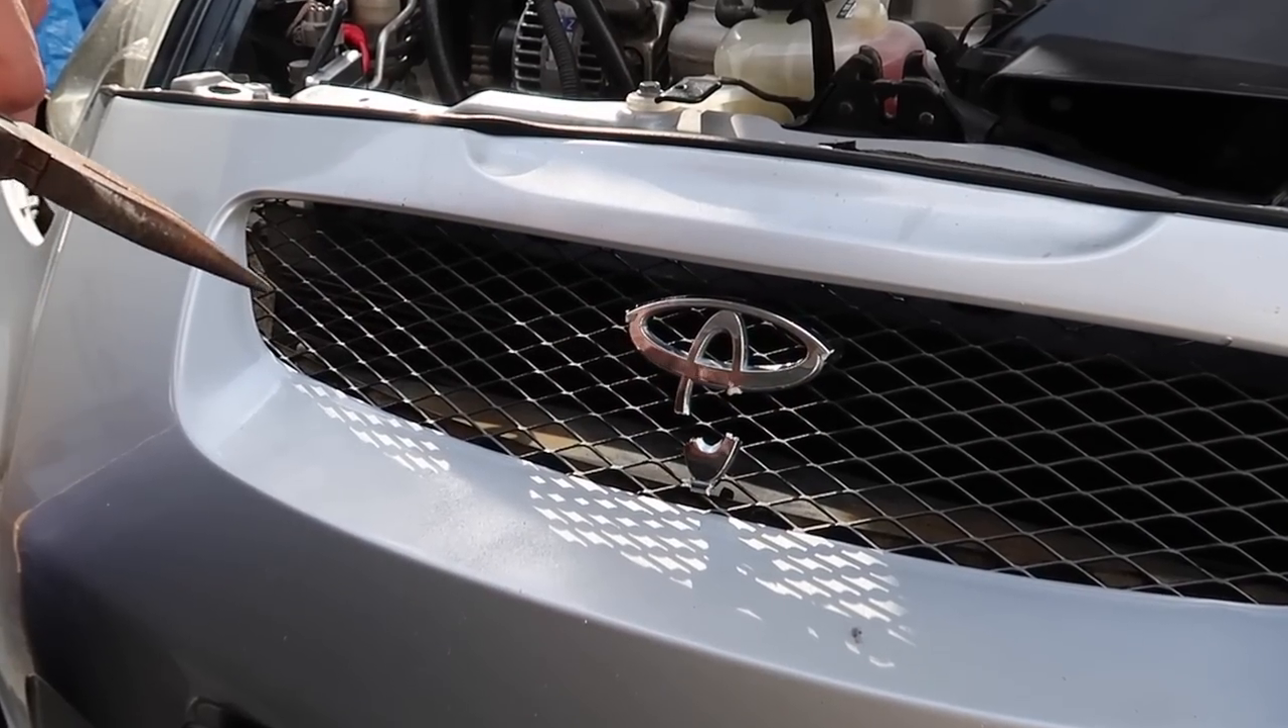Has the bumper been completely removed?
No.